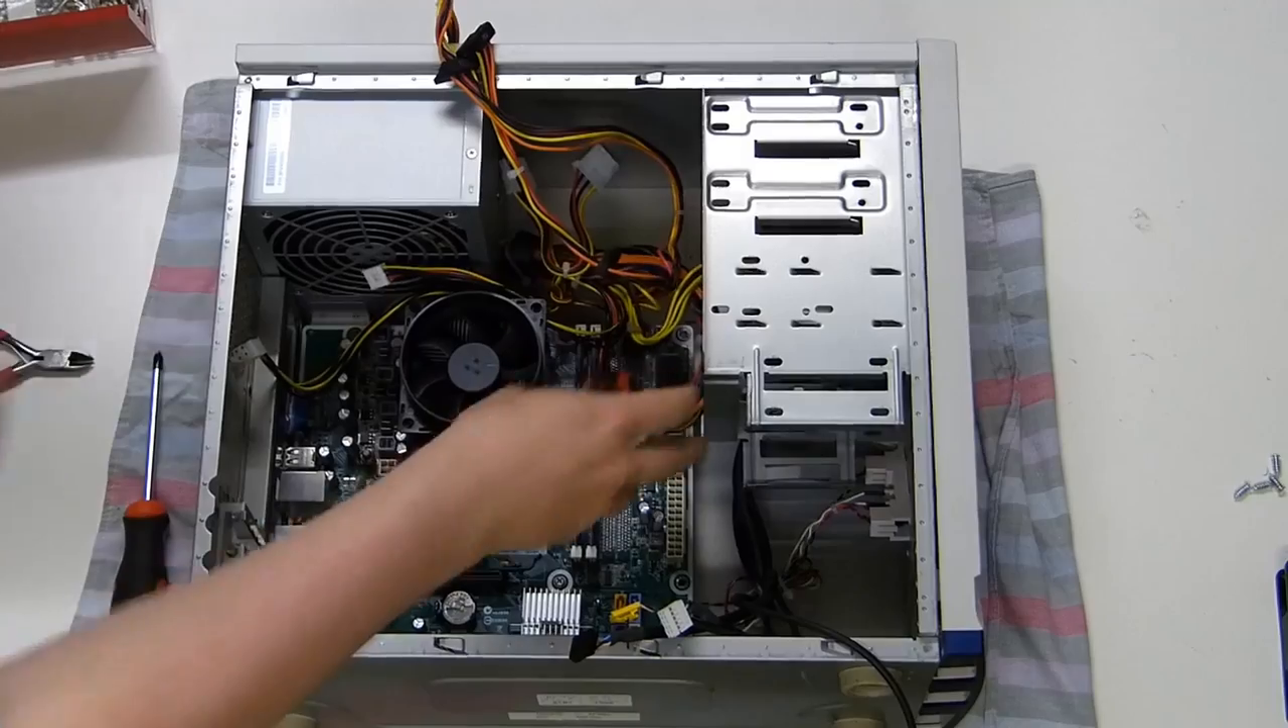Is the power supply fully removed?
No.